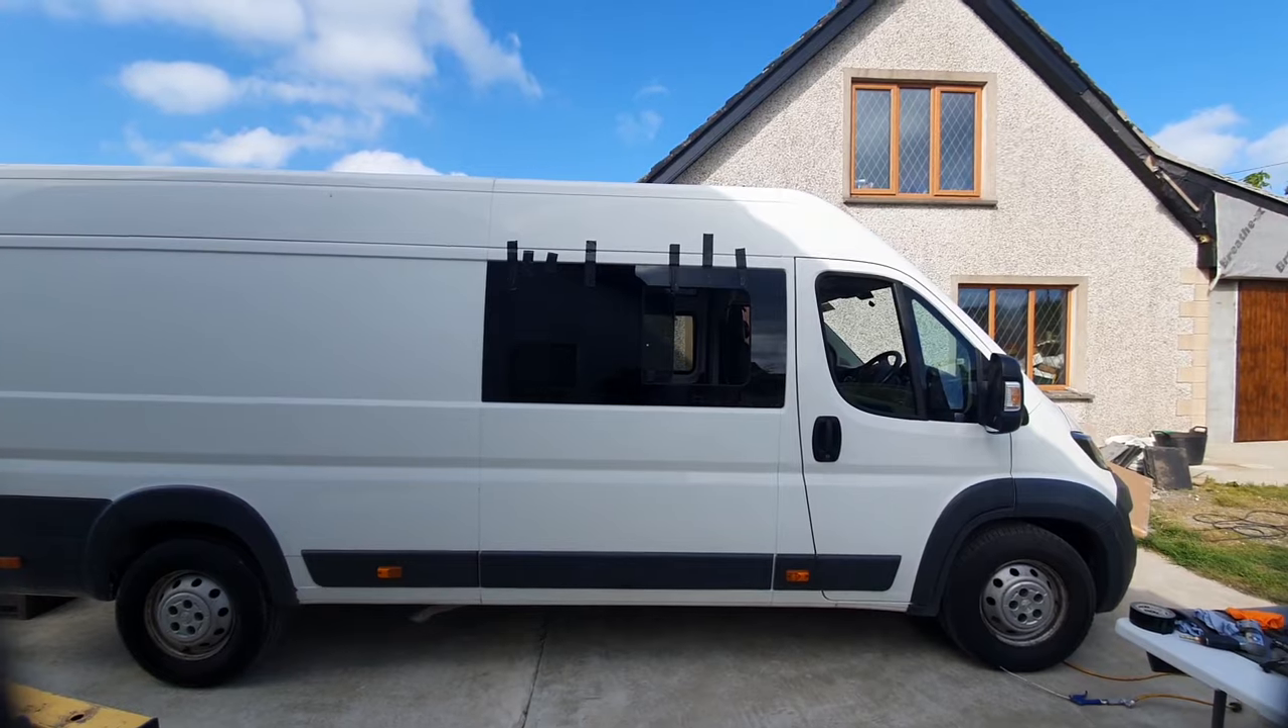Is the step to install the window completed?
Yes.